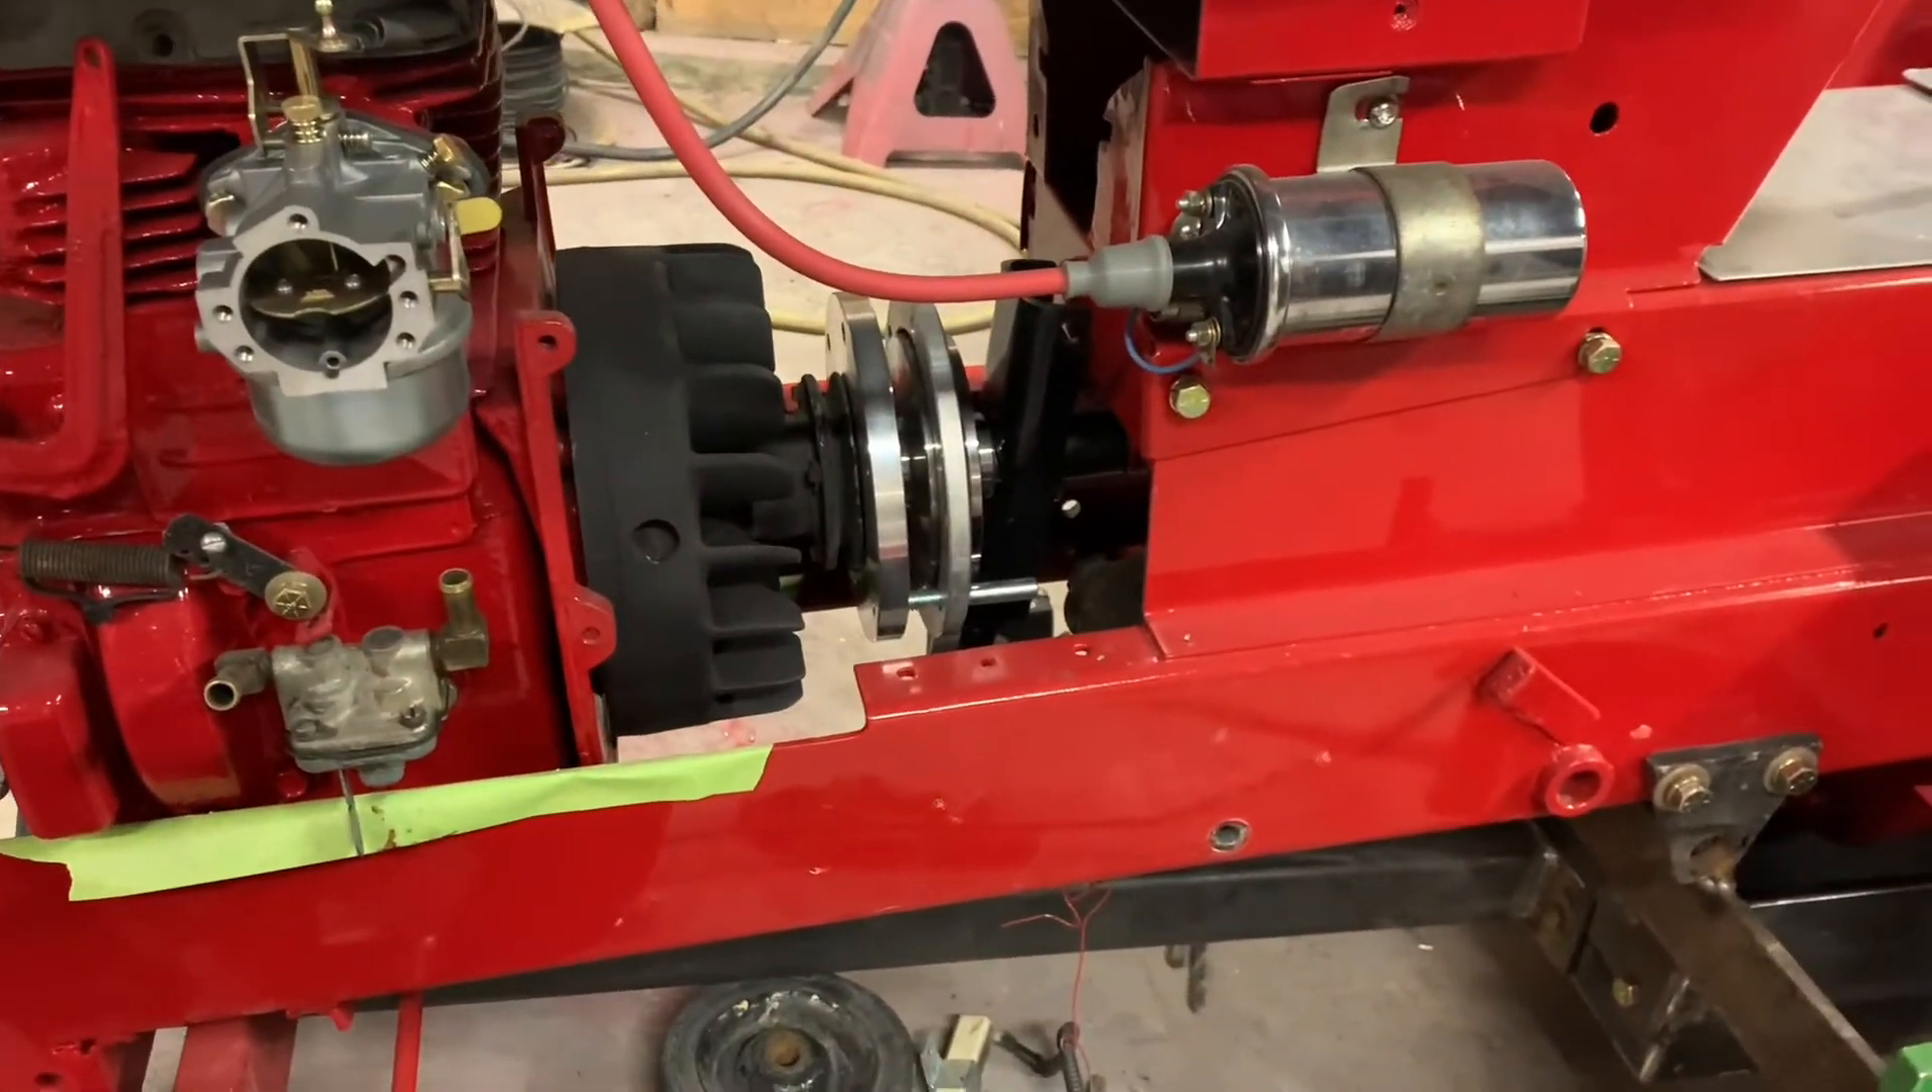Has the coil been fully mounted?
Yes.